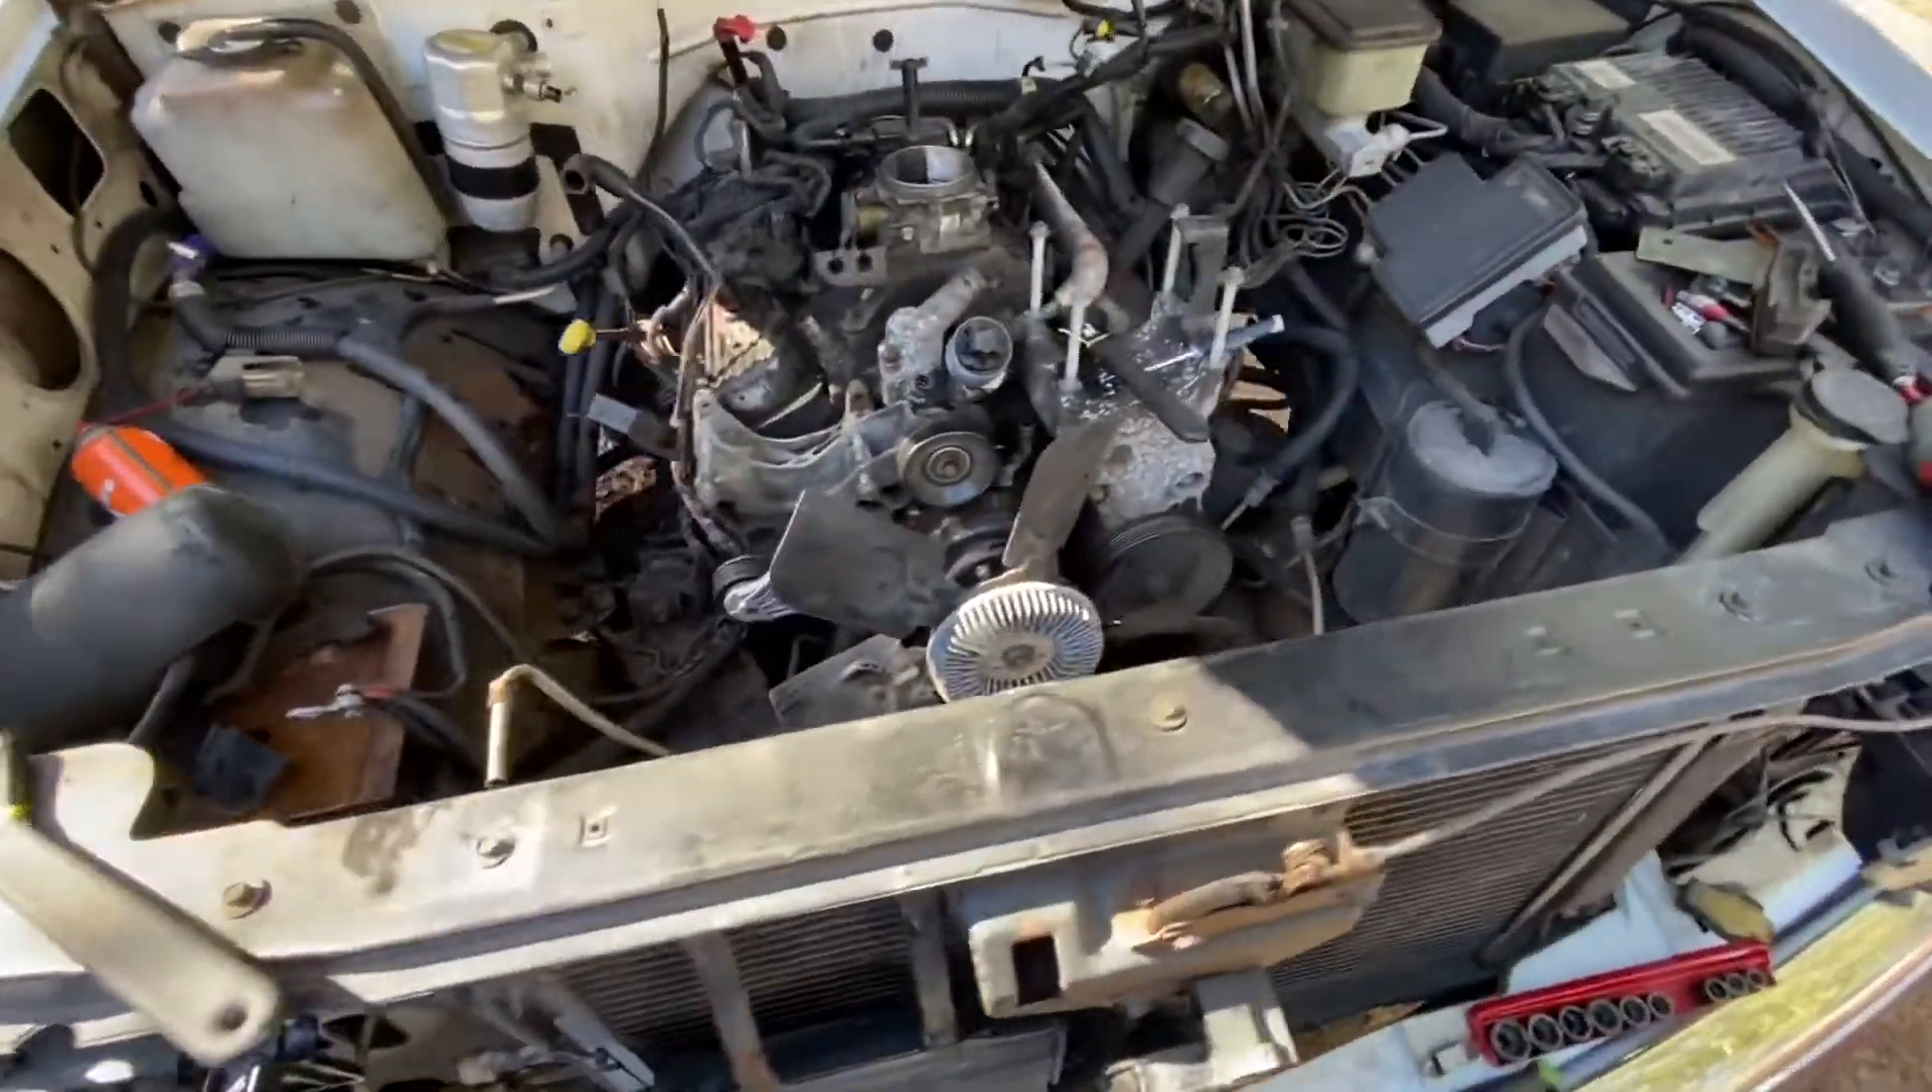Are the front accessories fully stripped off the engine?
No.